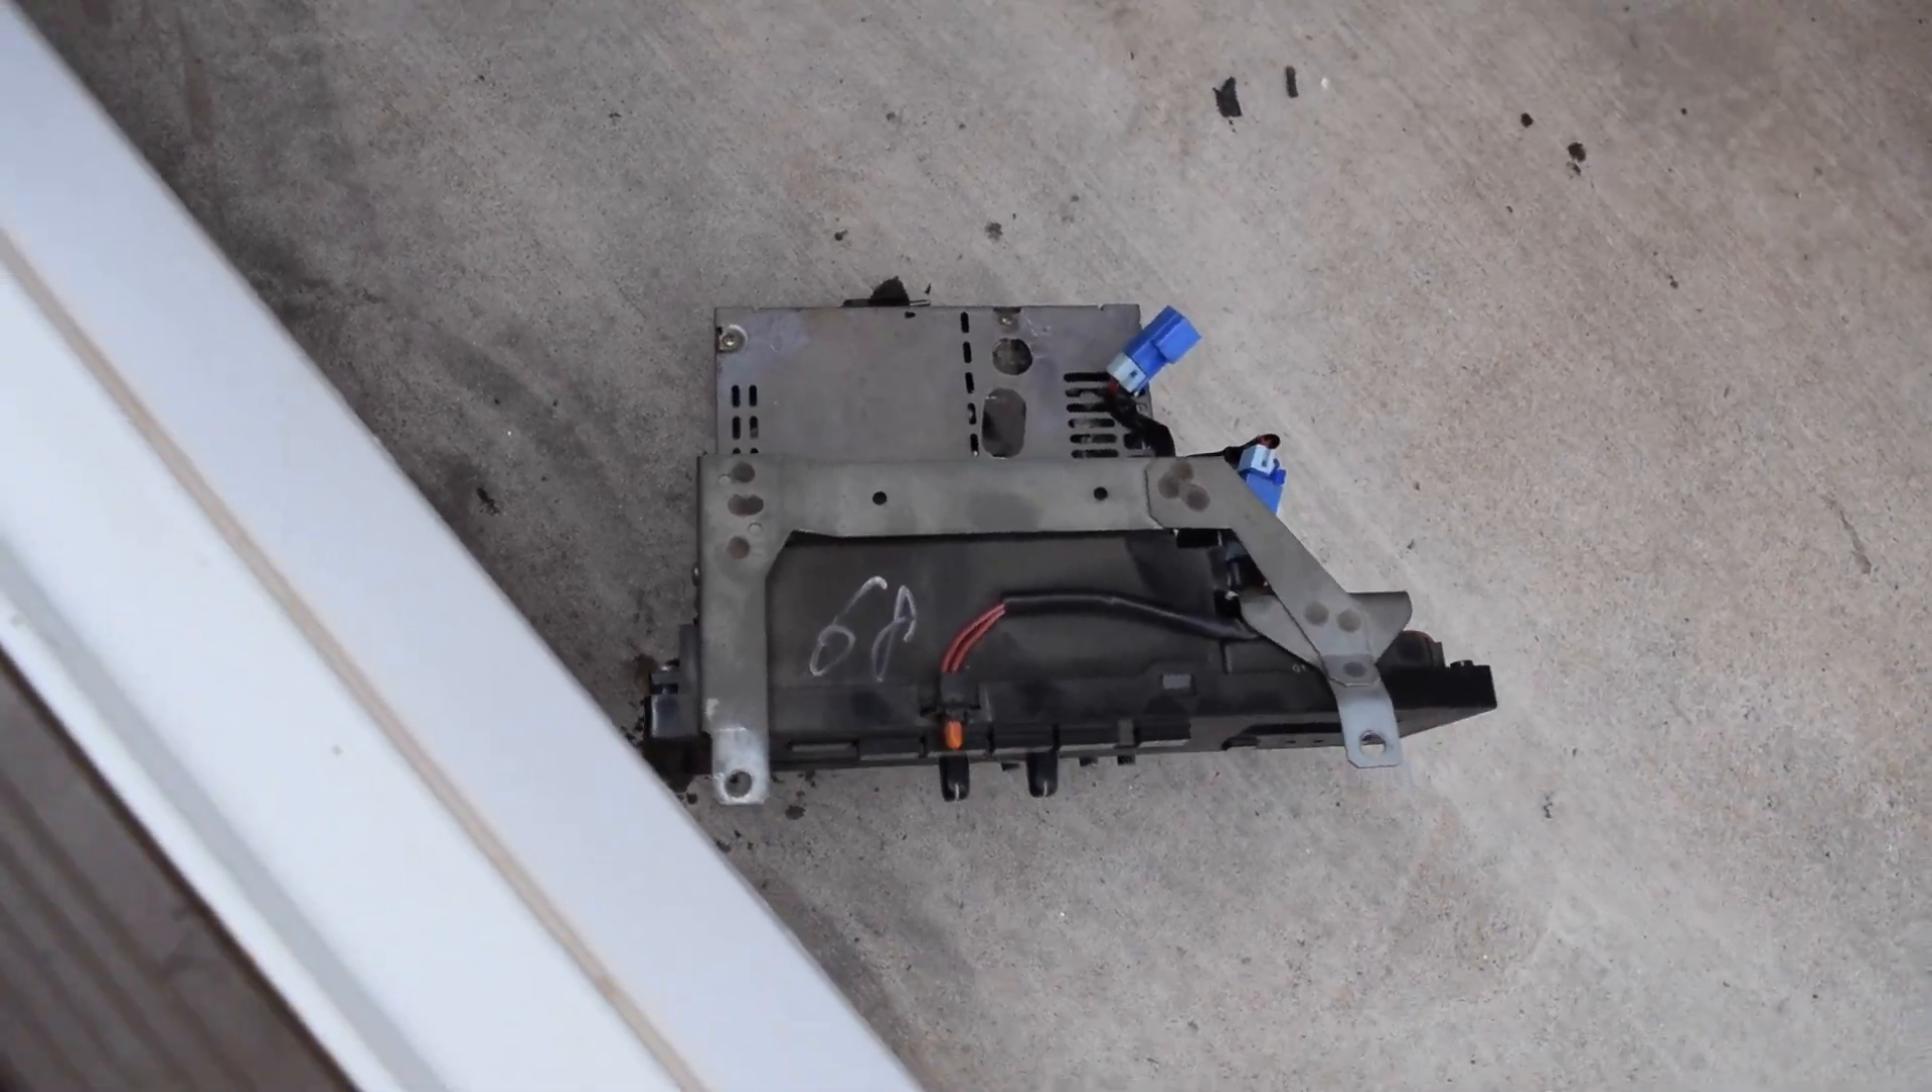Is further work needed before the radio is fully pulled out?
No.